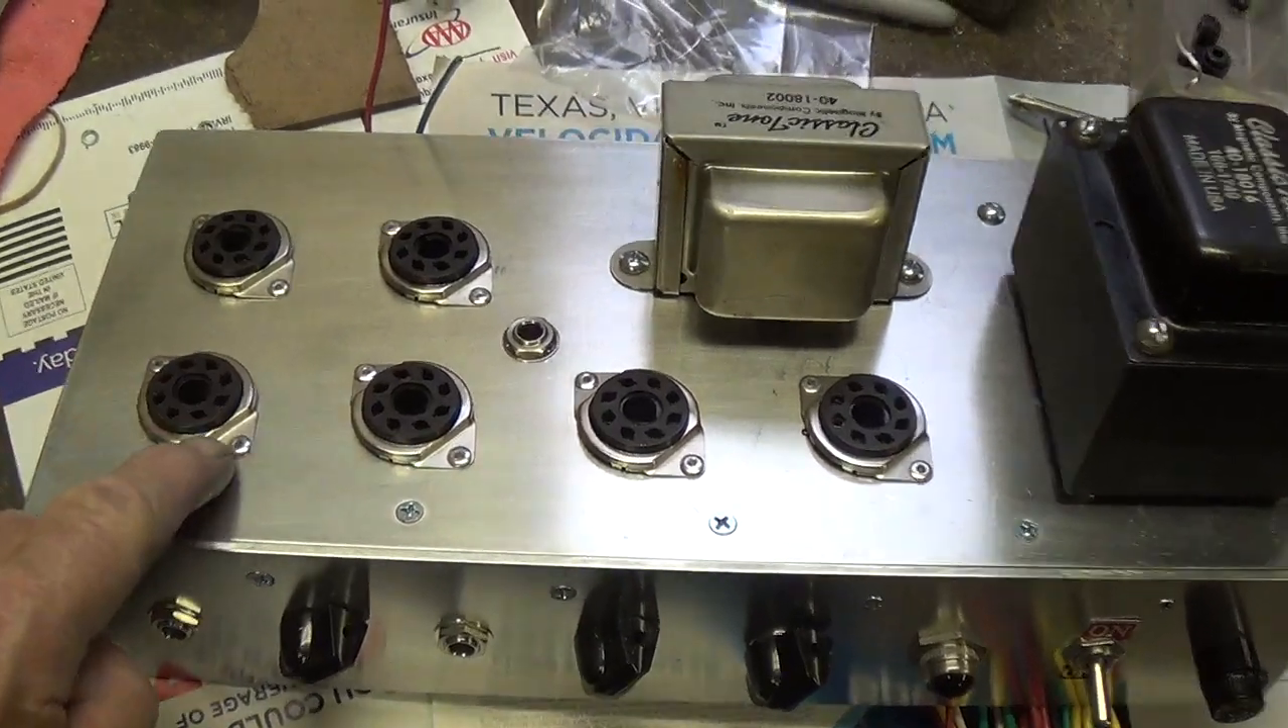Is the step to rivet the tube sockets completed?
Yes.